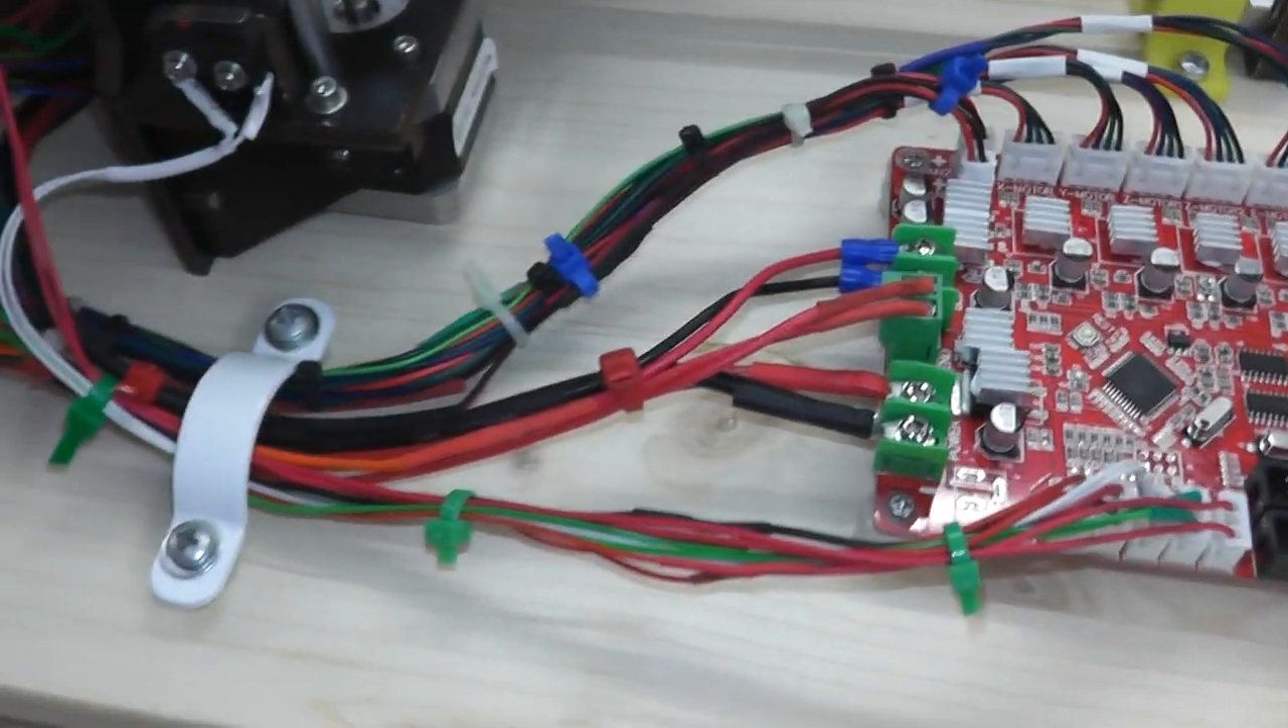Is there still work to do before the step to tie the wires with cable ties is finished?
No.